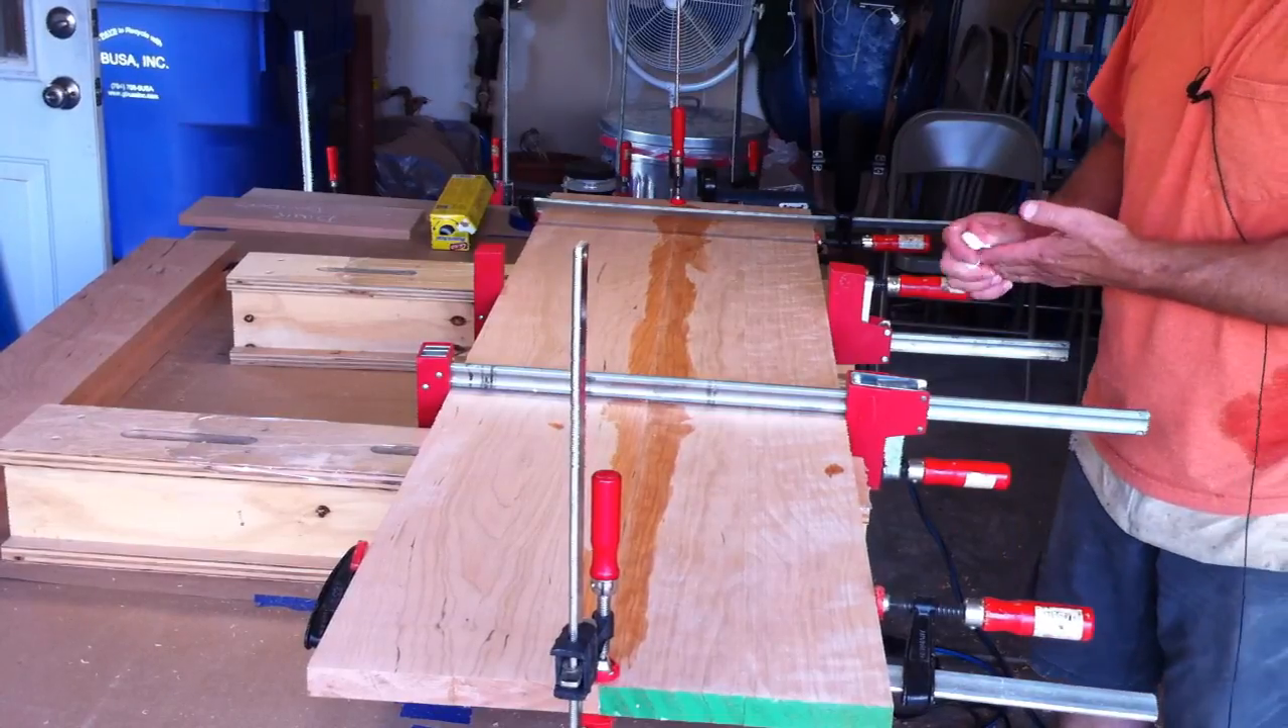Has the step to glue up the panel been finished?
Yes.